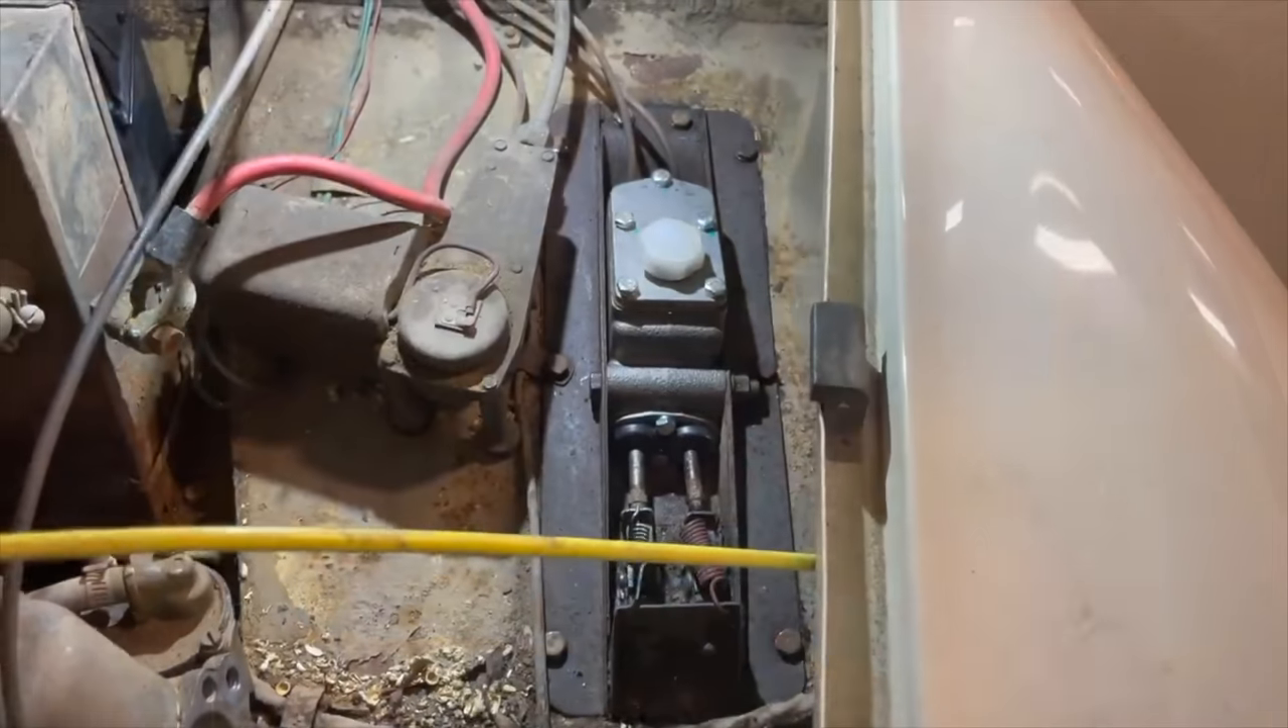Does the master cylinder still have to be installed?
No.